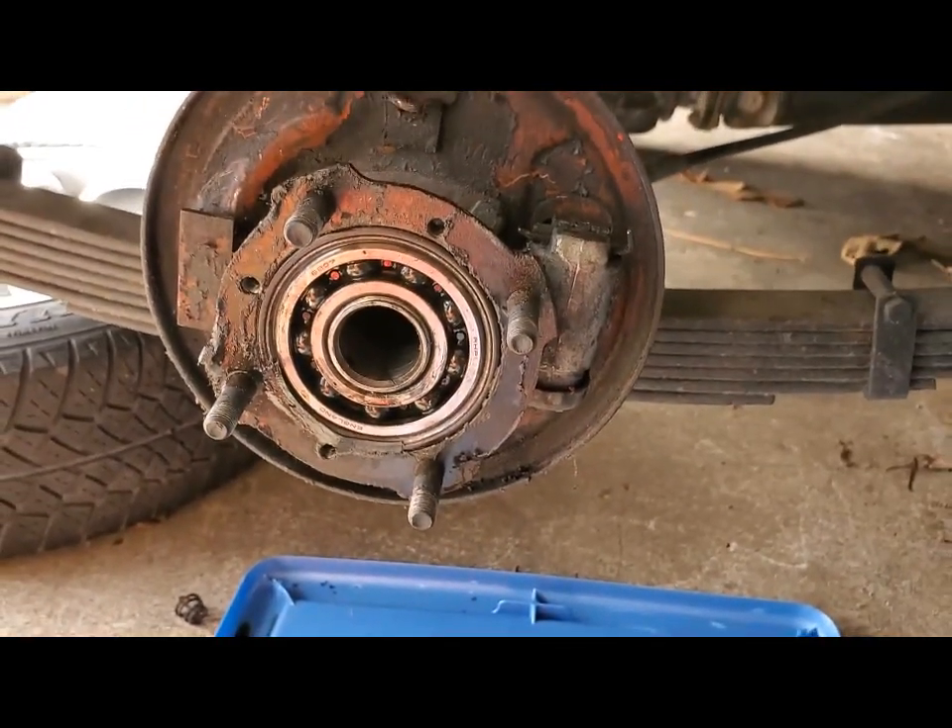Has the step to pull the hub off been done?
No.